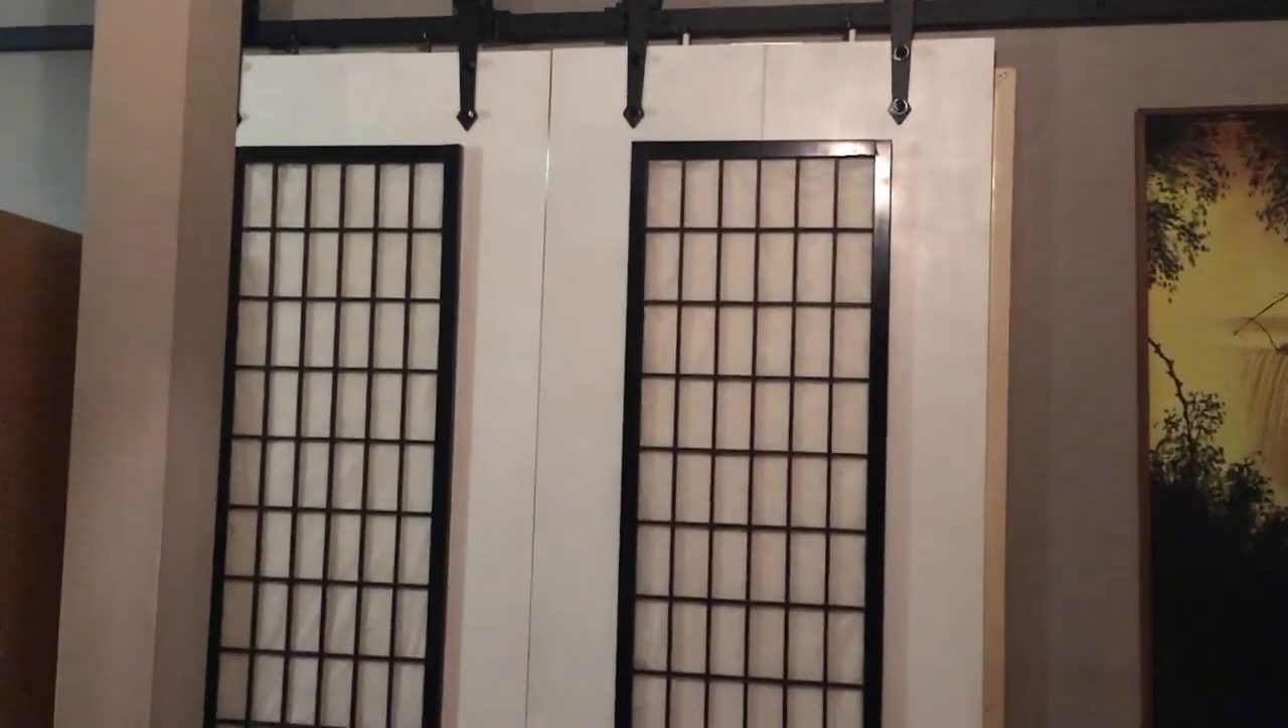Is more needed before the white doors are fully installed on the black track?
No.